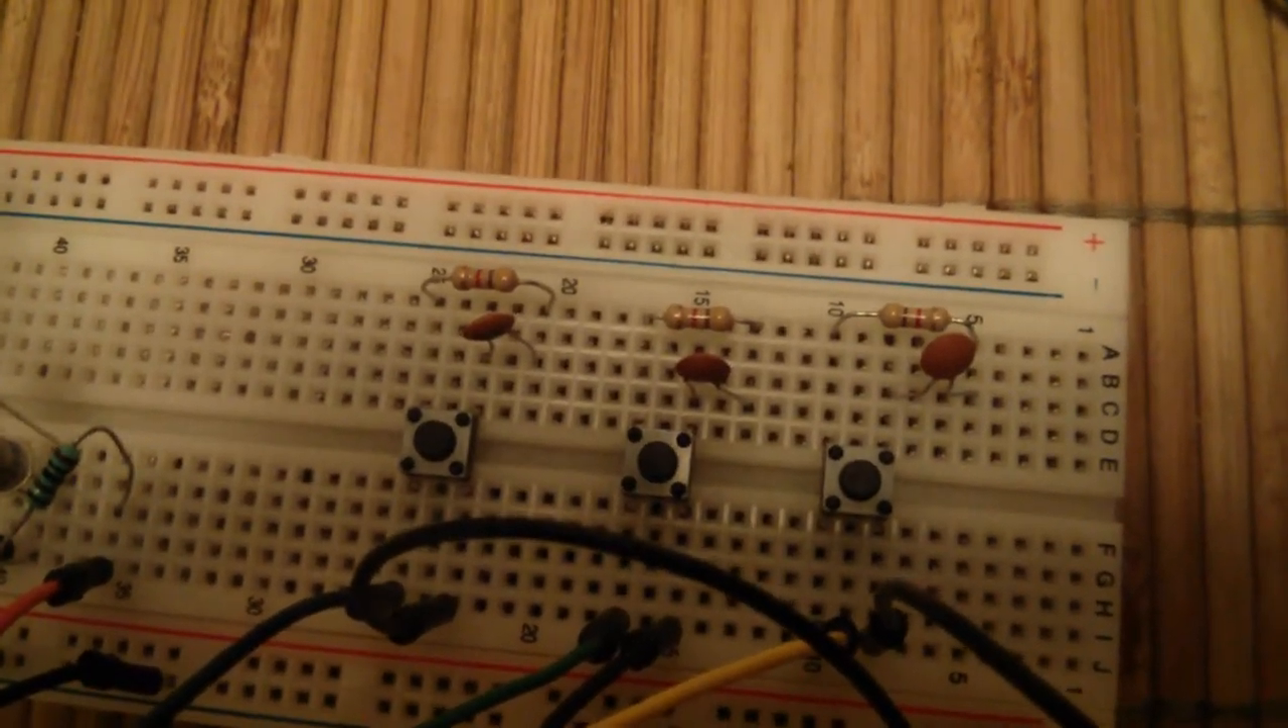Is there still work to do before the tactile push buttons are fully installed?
No.